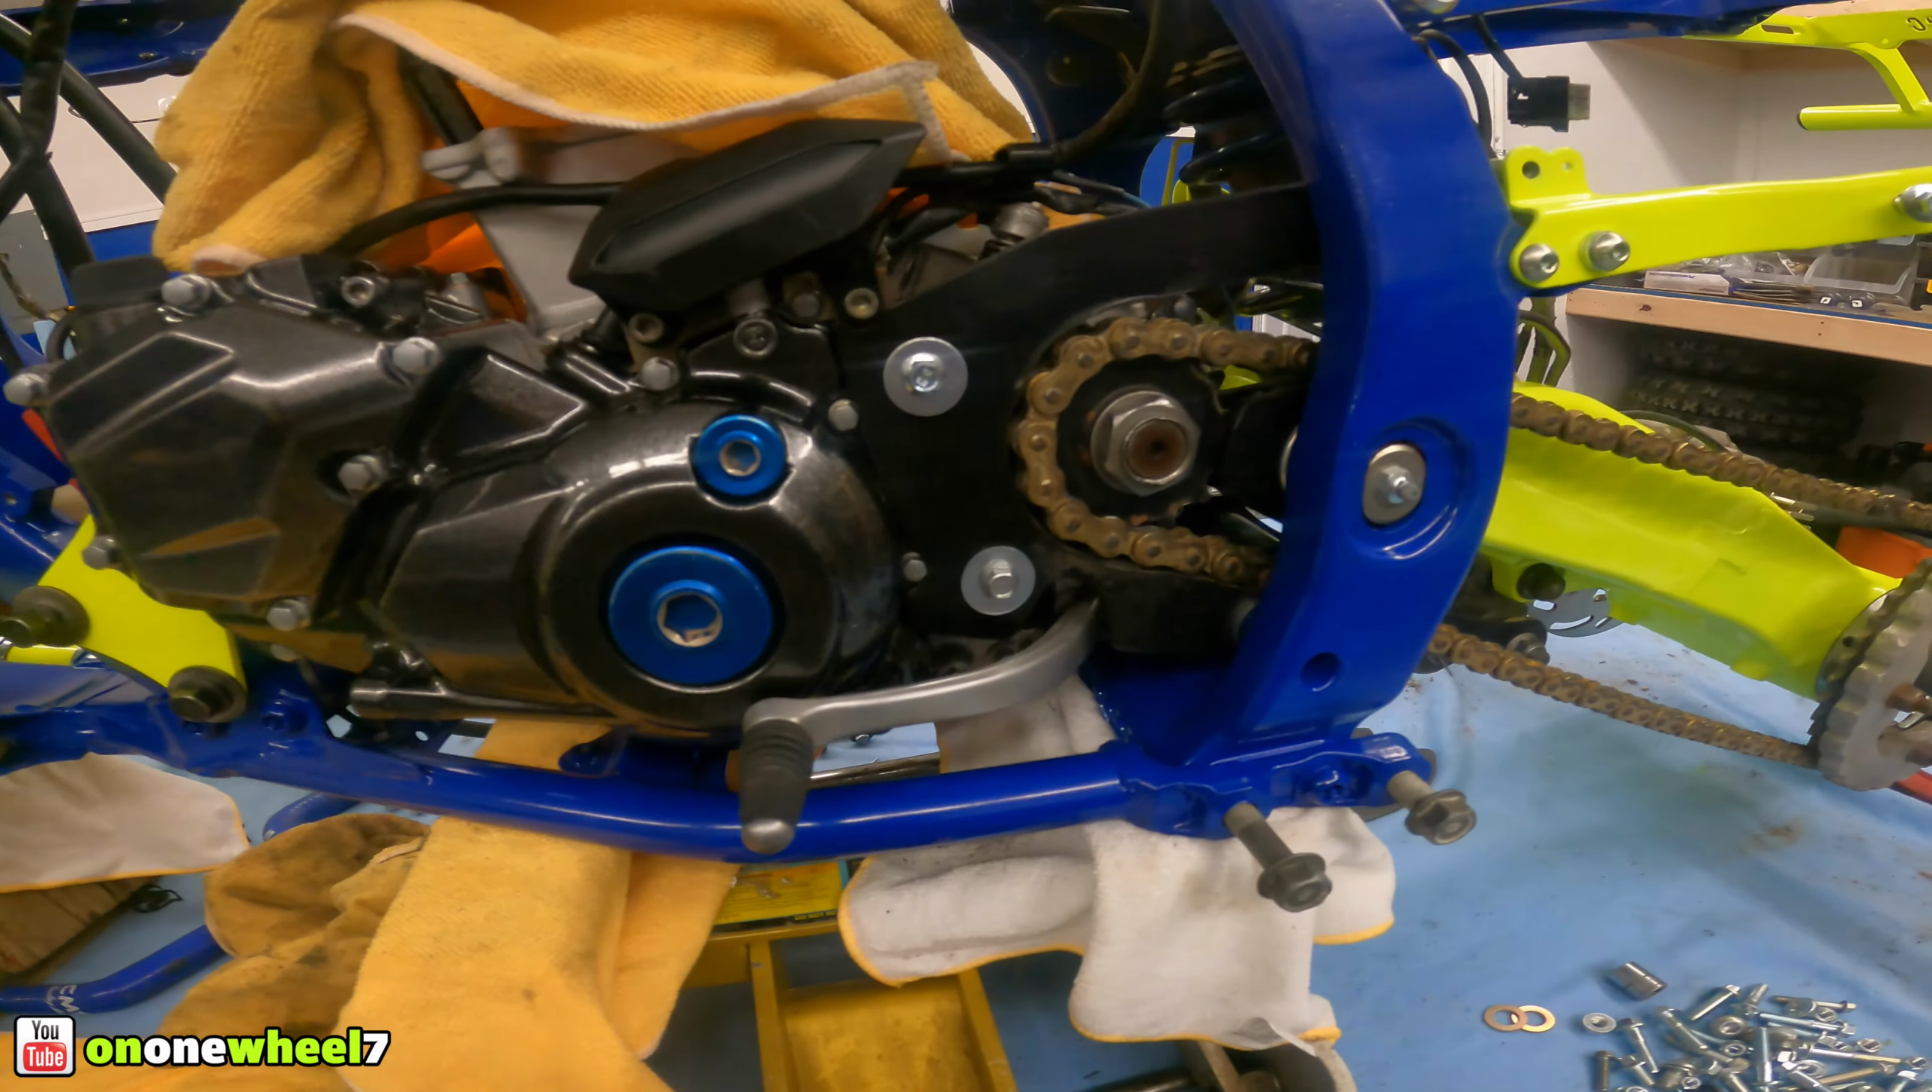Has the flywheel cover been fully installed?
Yes.